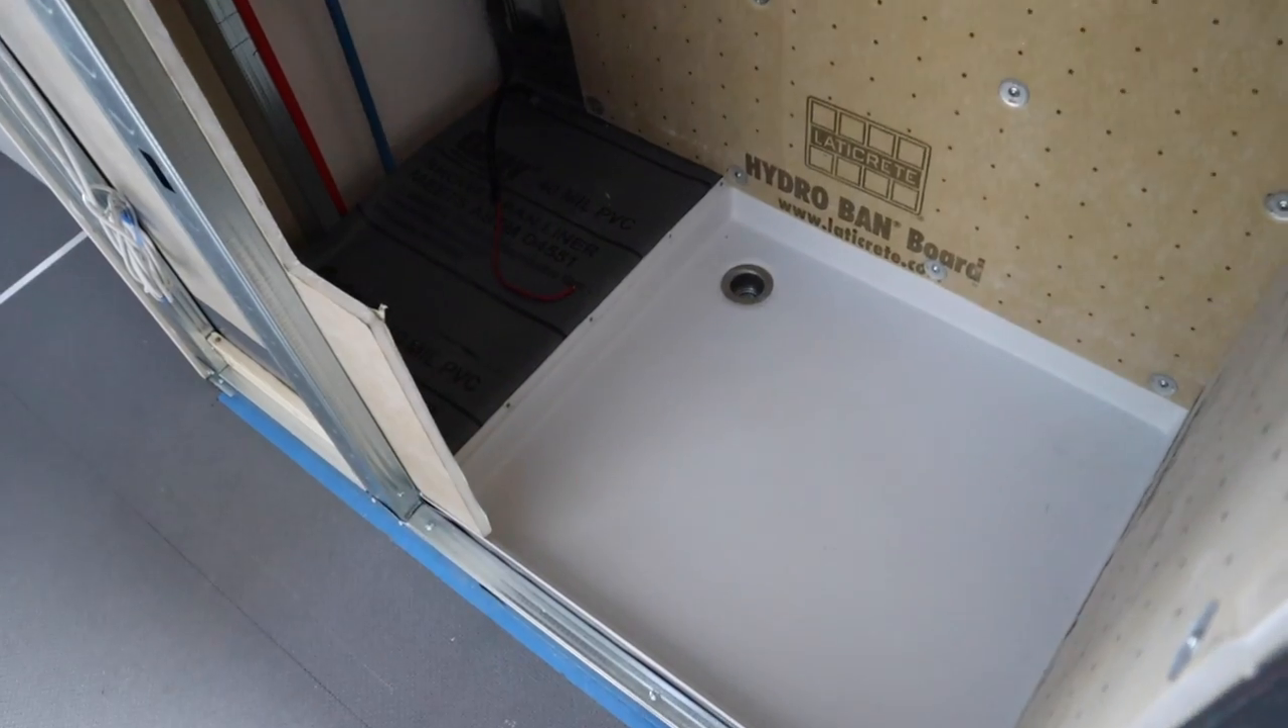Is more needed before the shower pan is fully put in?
No.